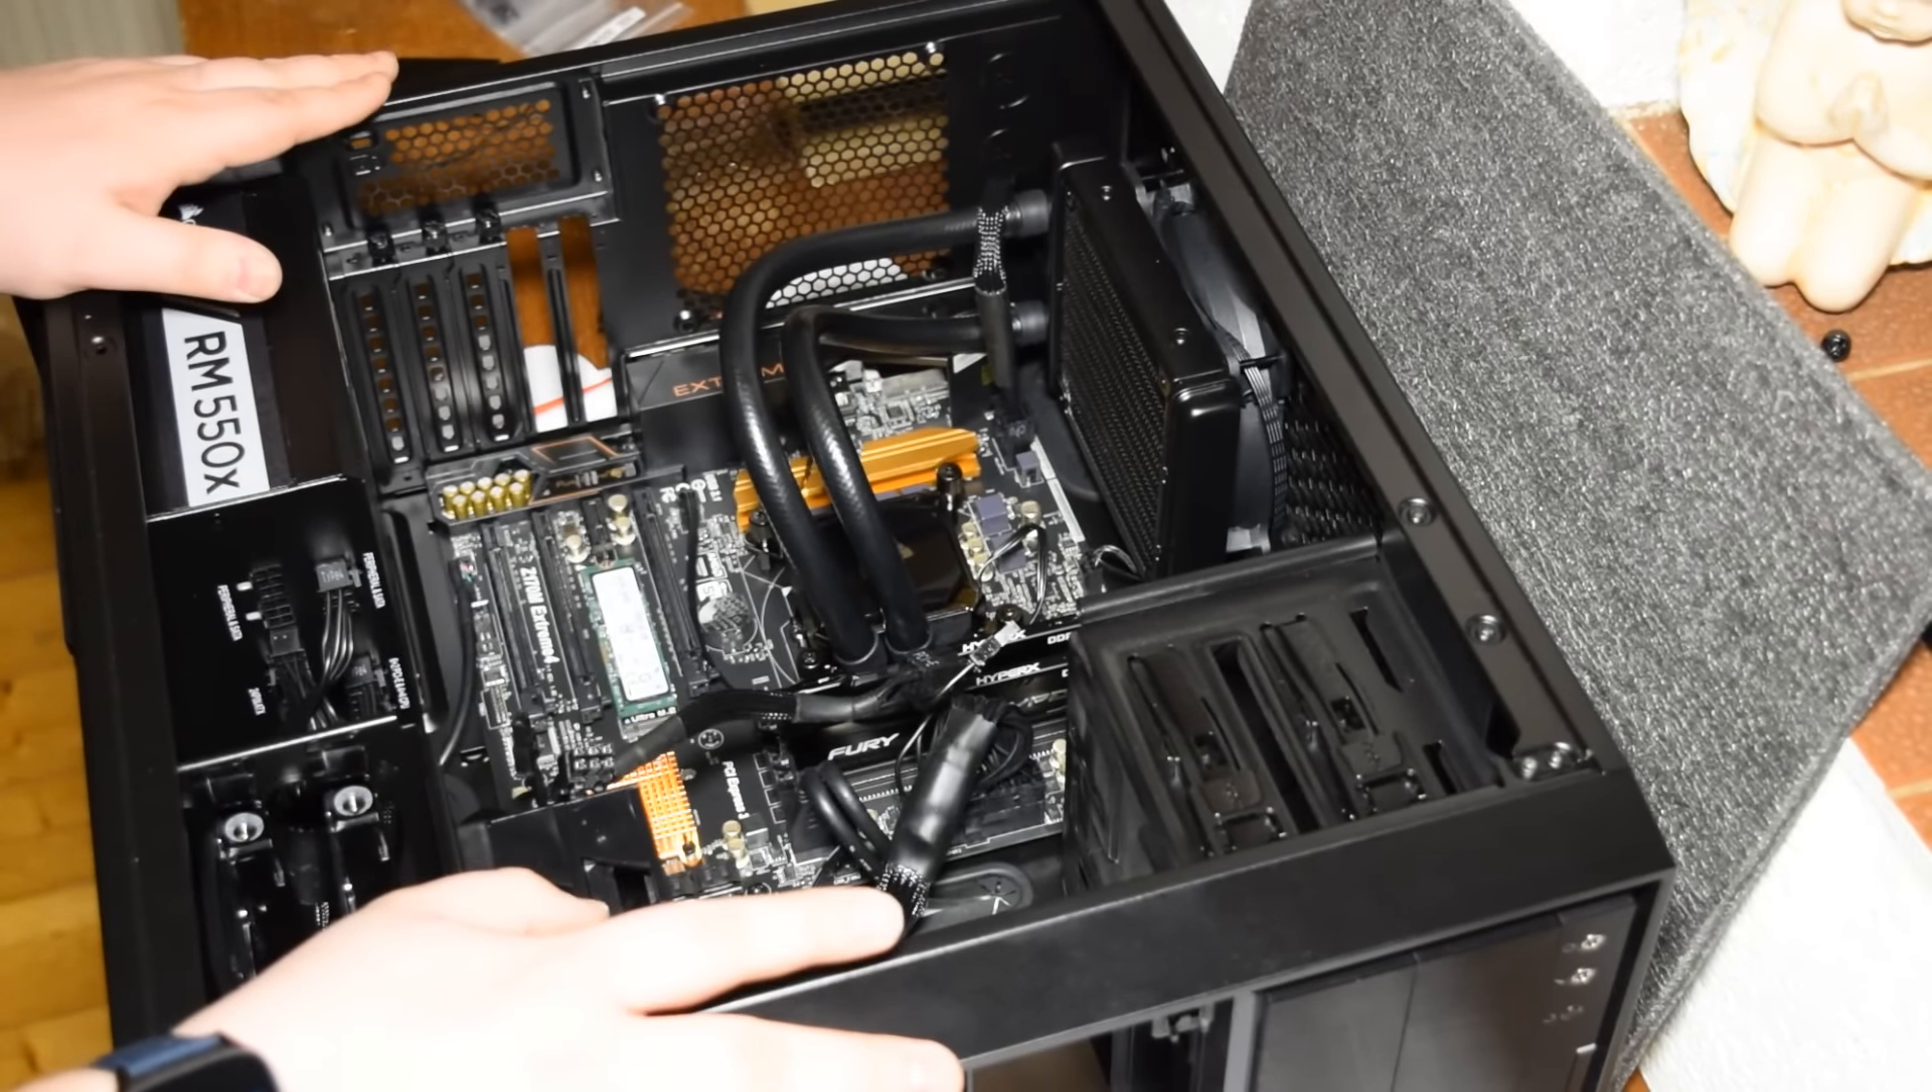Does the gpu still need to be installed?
Yes.